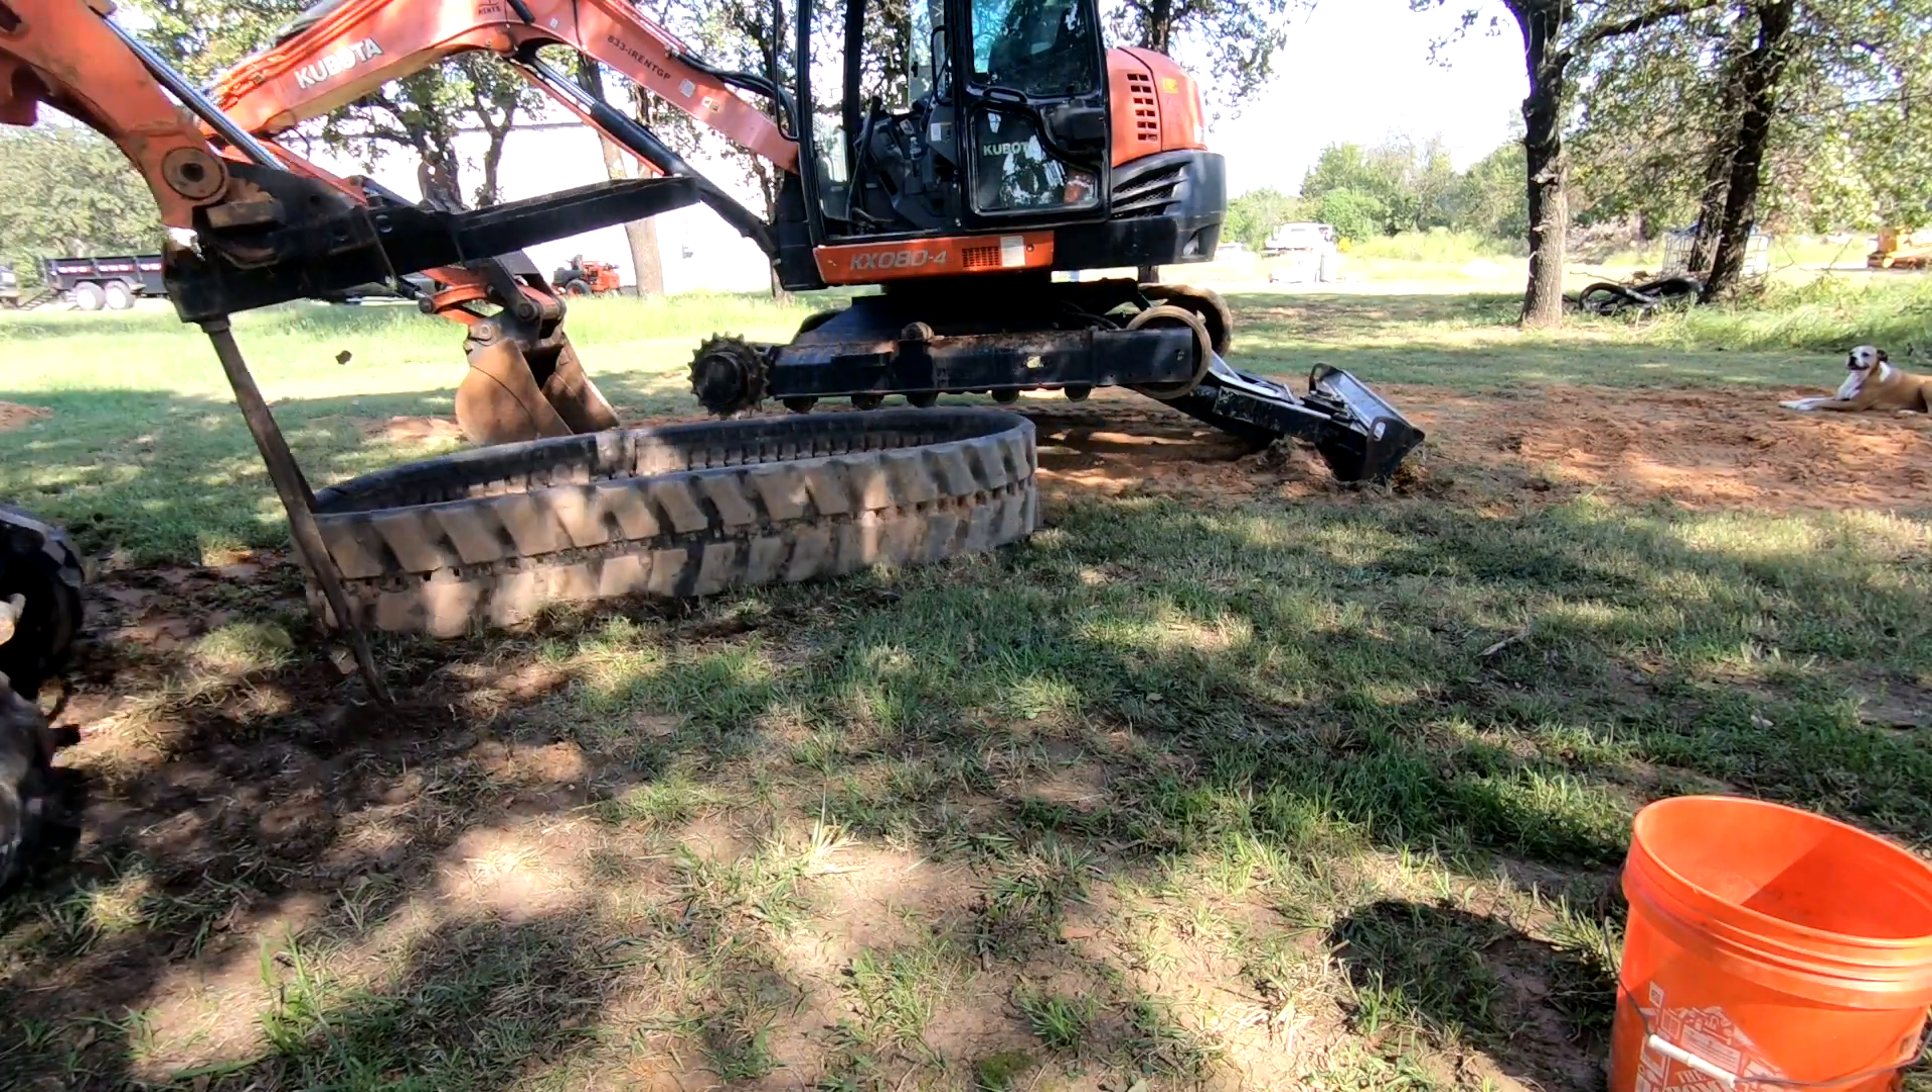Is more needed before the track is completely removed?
No.